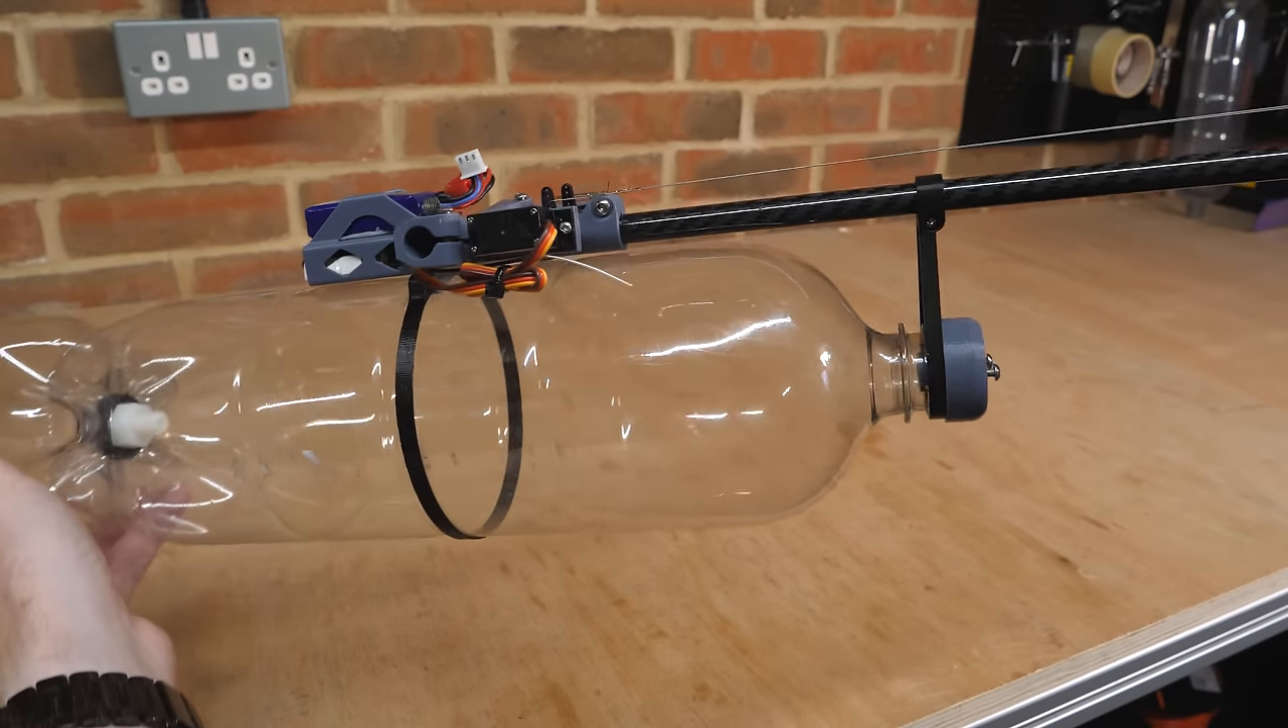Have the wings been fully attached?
No.